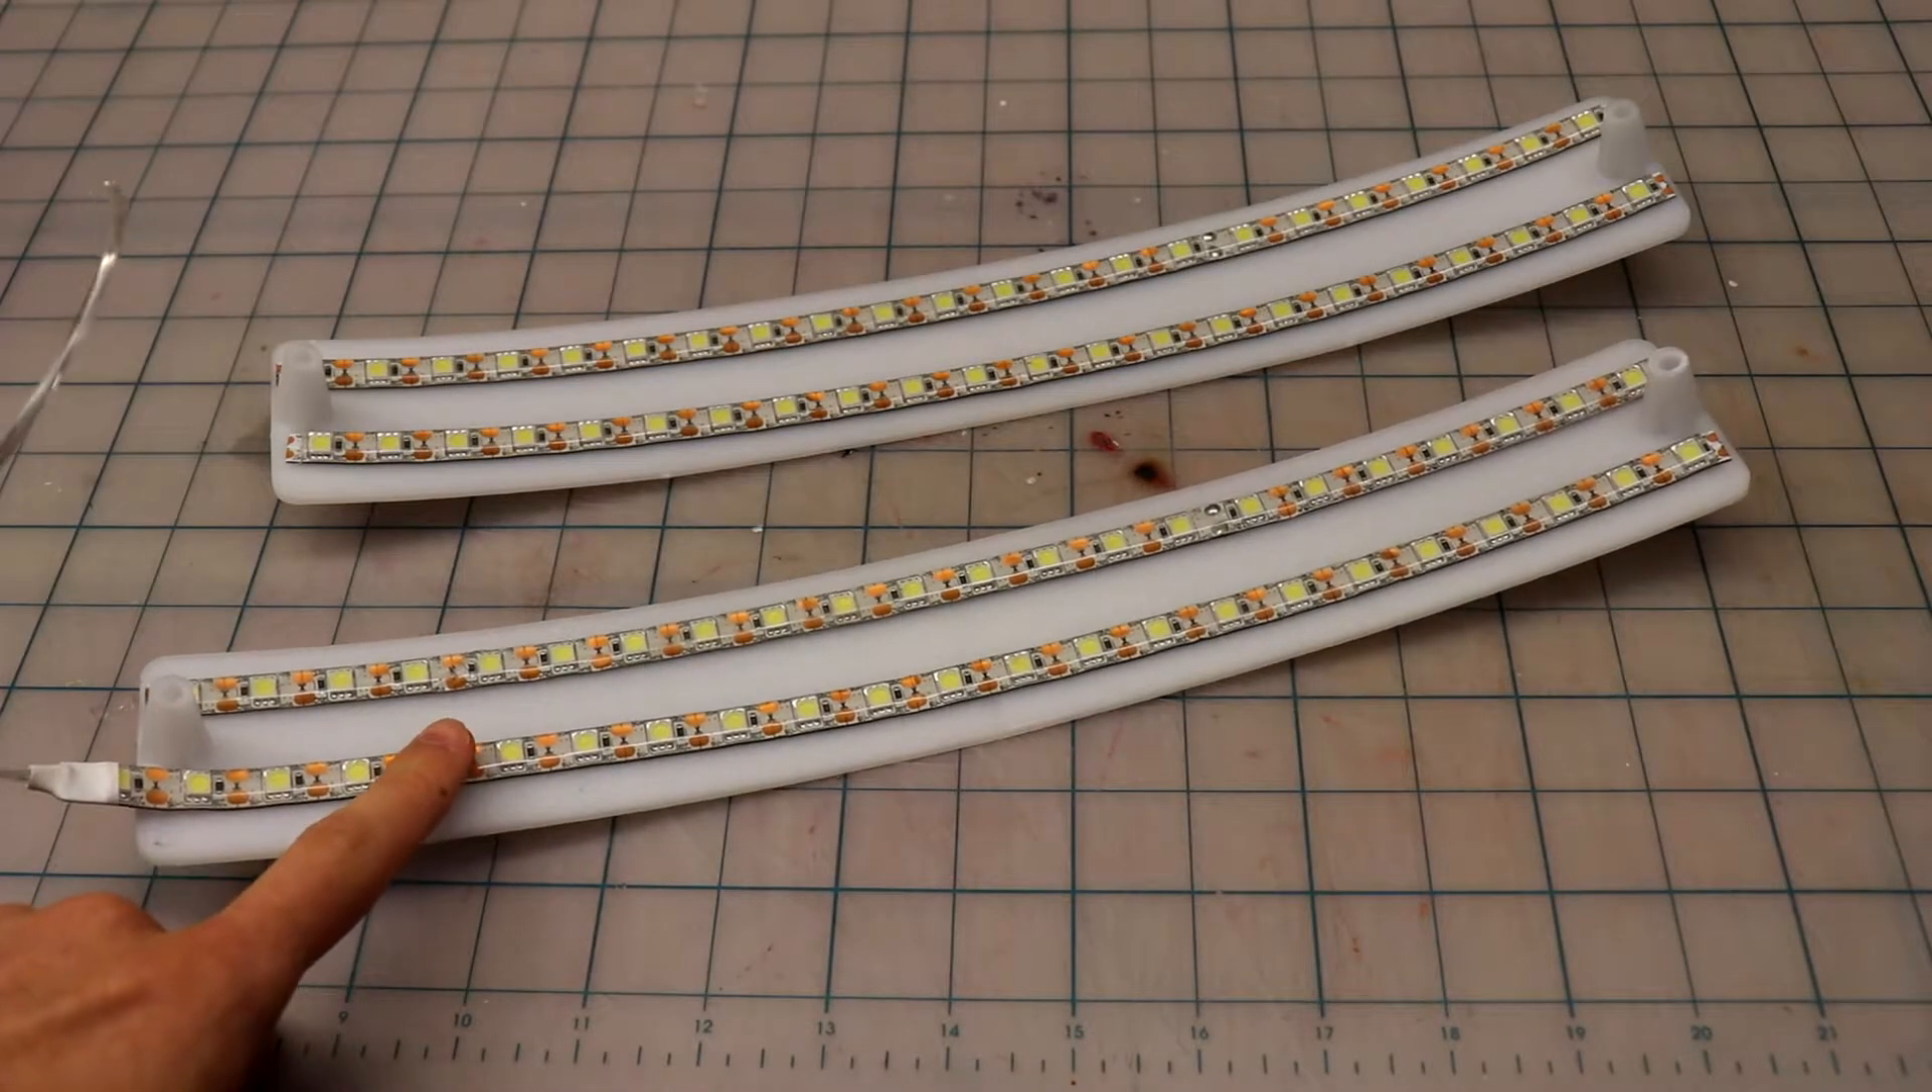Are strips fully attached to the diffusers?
Yes.